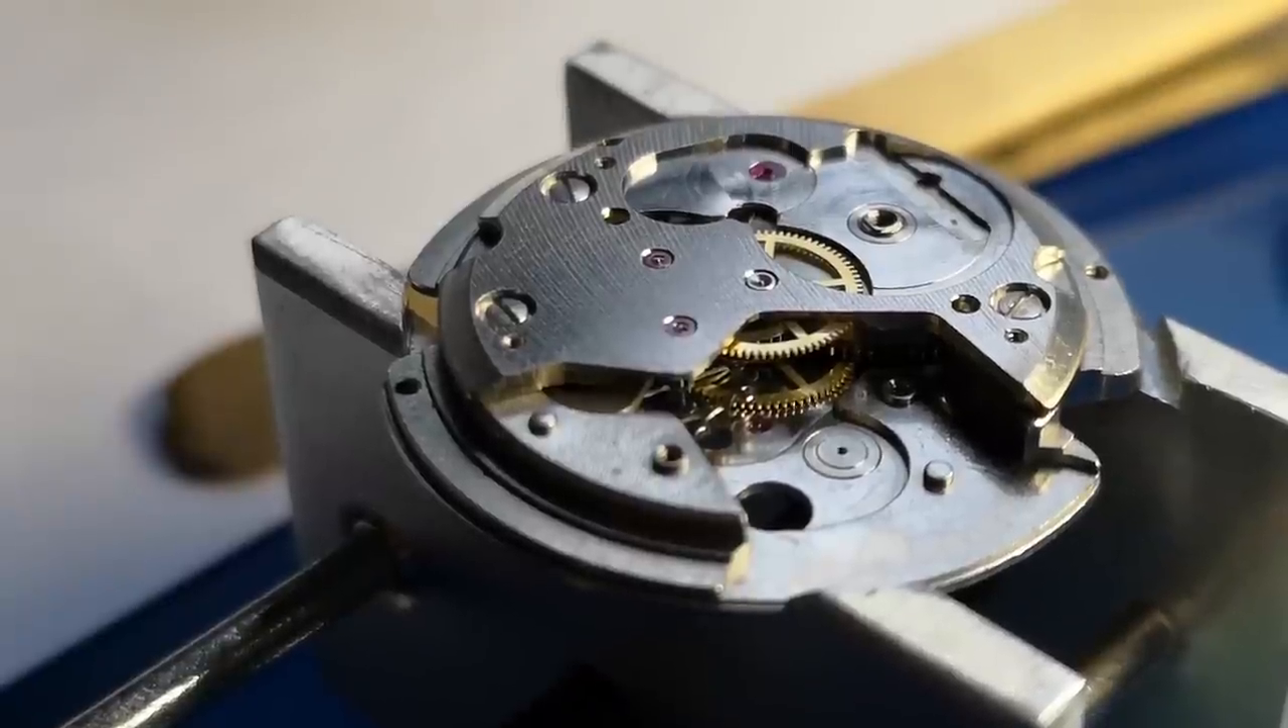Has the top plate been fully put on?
Yes.